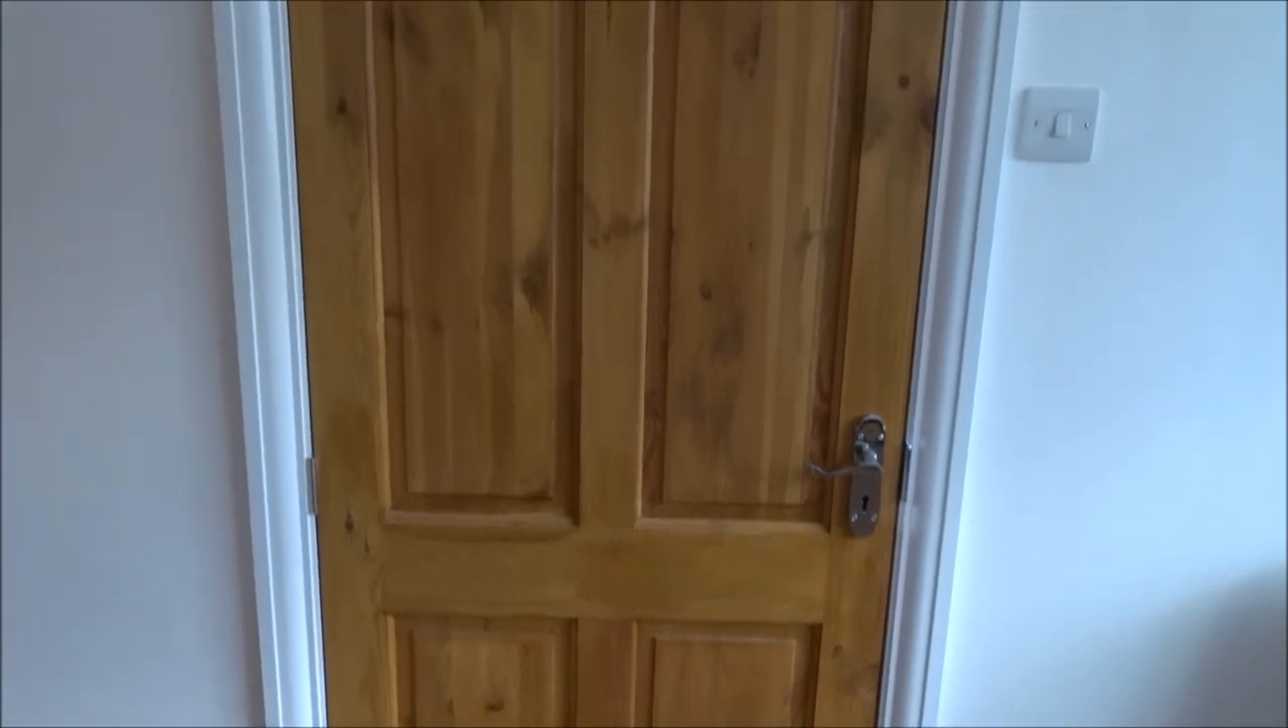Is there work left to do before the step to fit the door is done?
No.